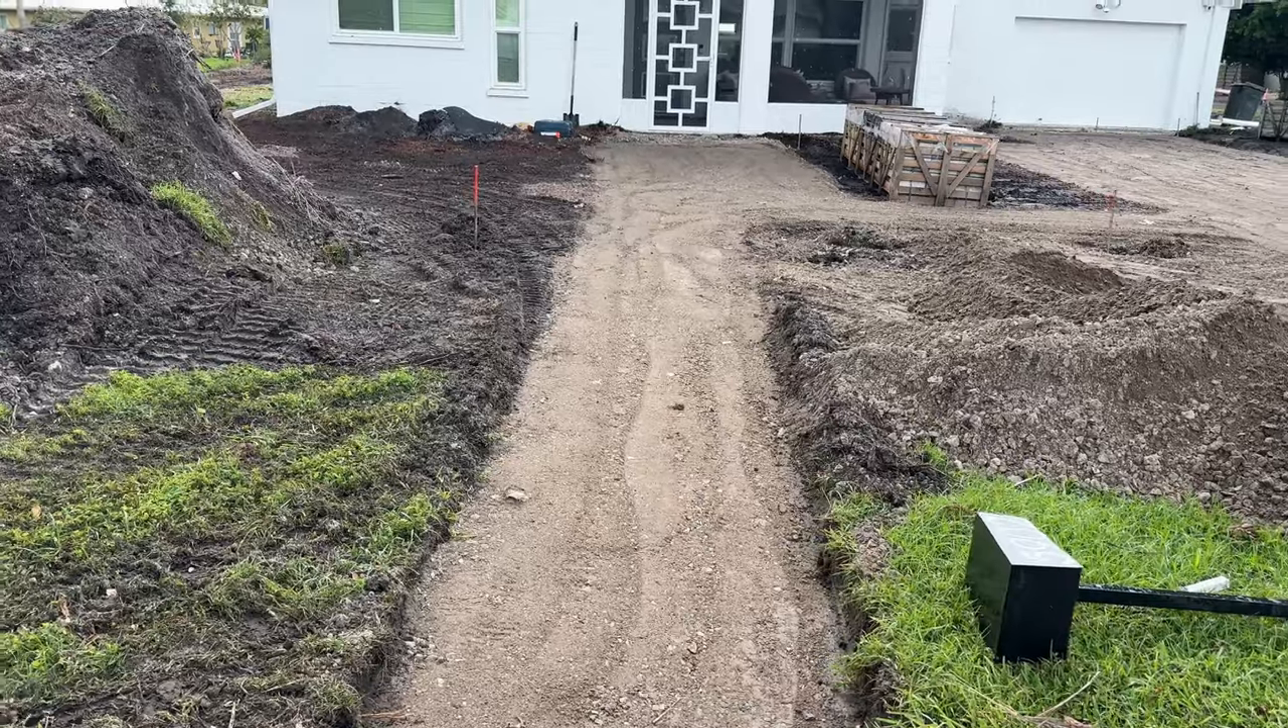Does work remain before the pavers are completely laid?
Yes.